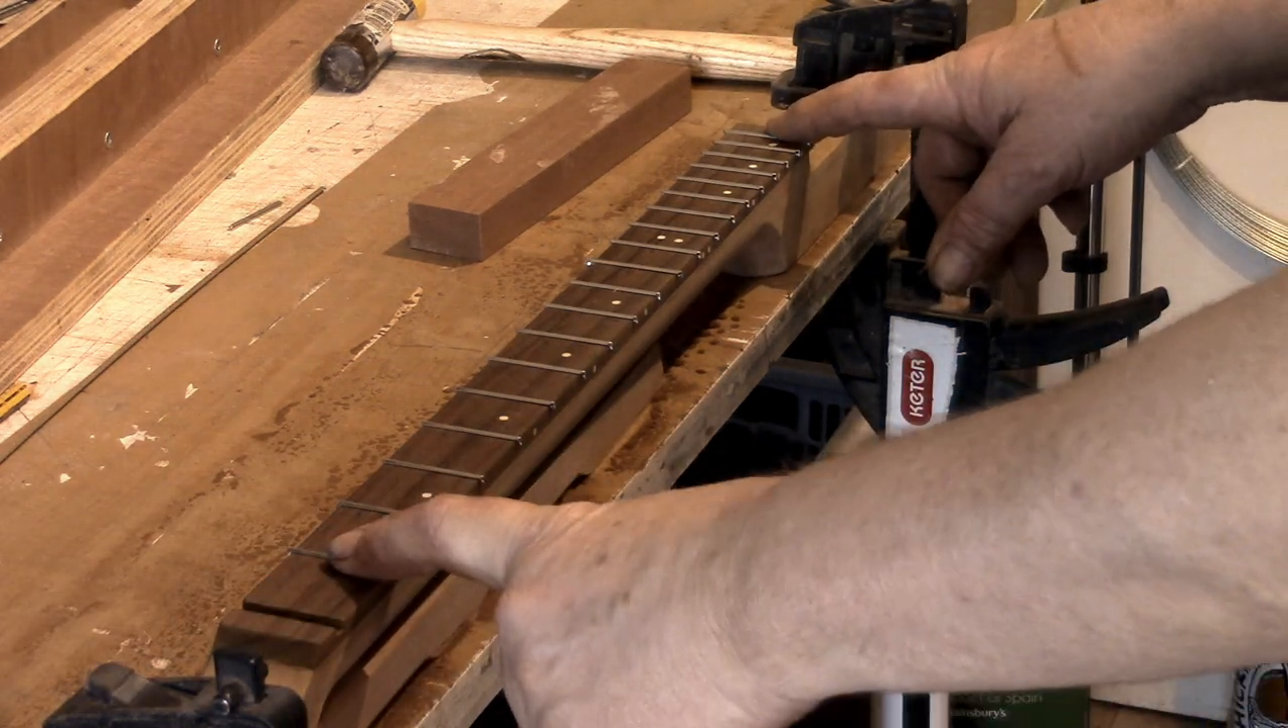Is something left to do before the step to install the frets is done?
No.